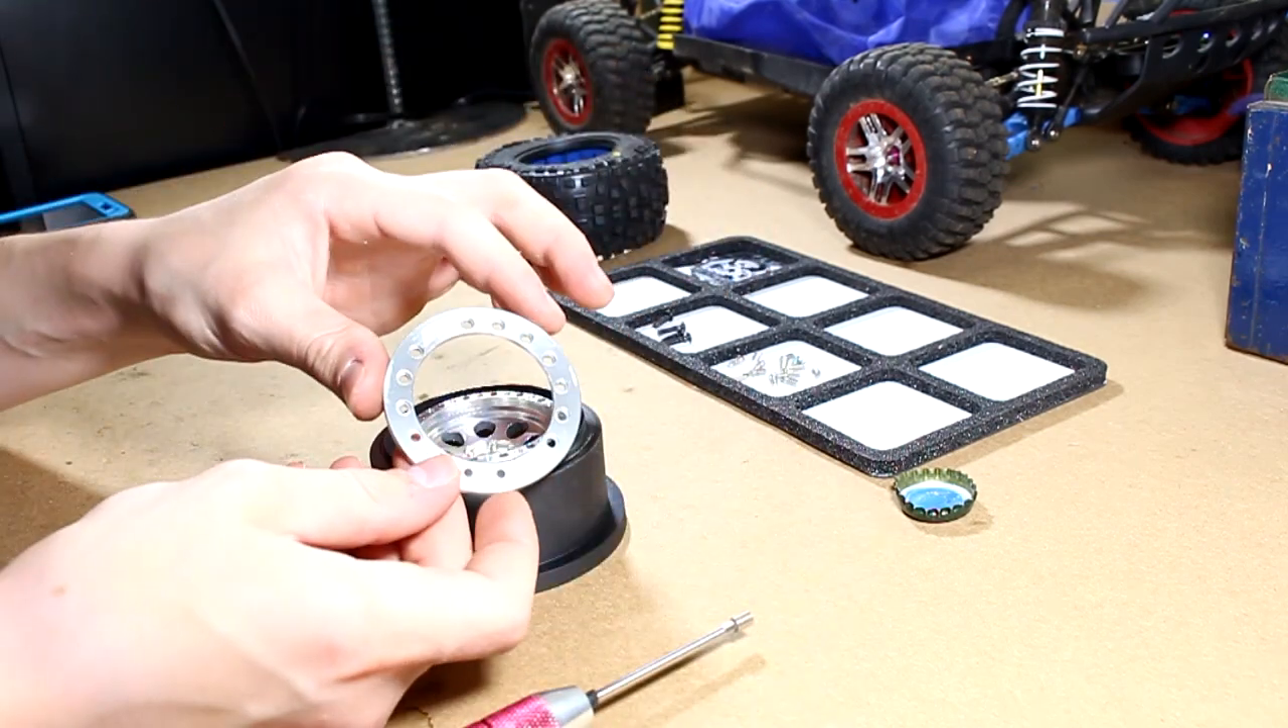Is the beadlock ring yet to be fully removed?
No.